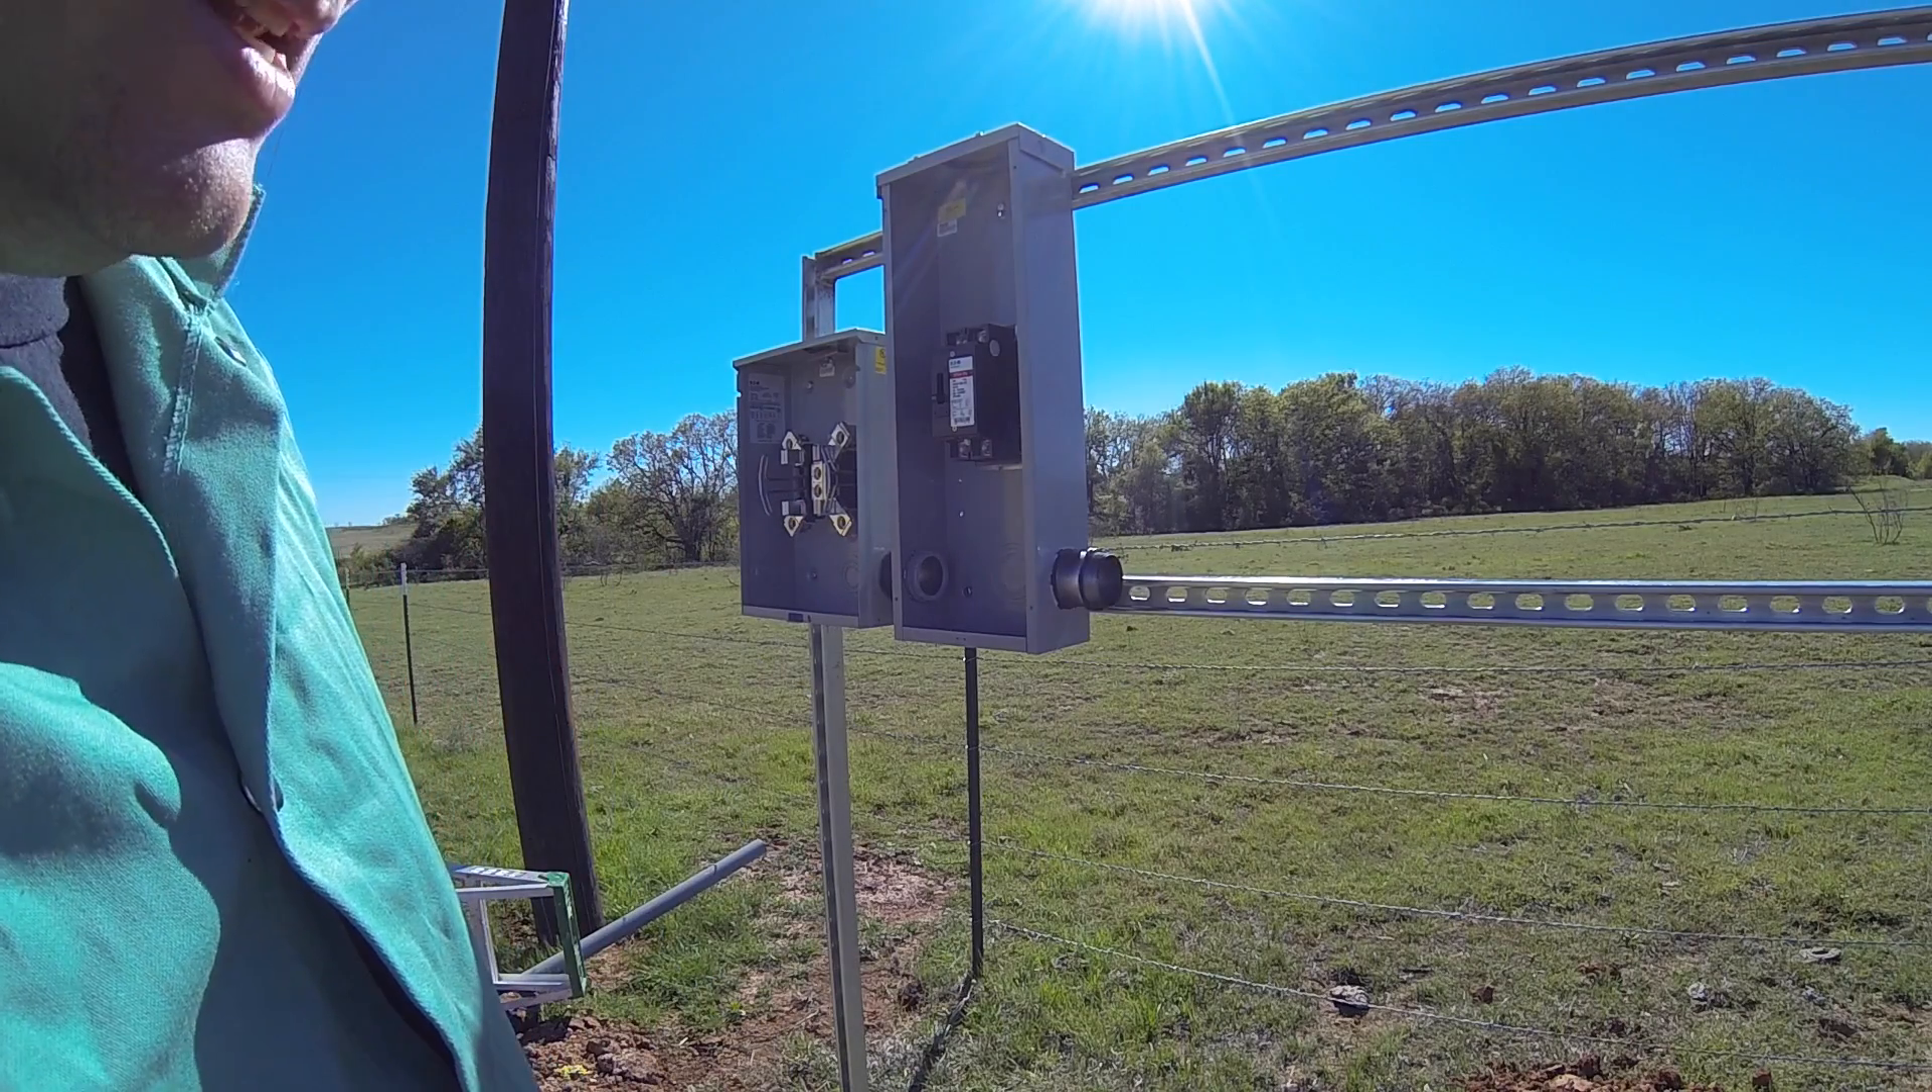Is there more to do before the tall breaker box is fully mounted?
No.